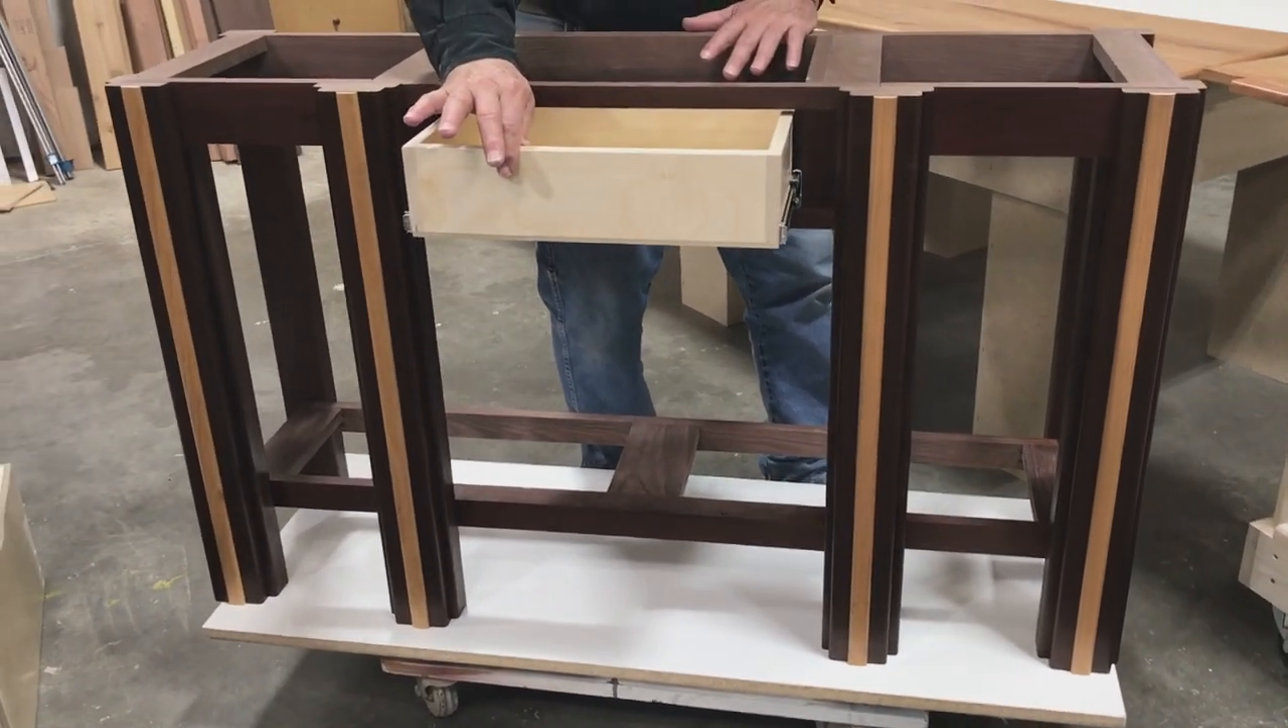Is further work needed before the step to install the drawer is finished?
No.